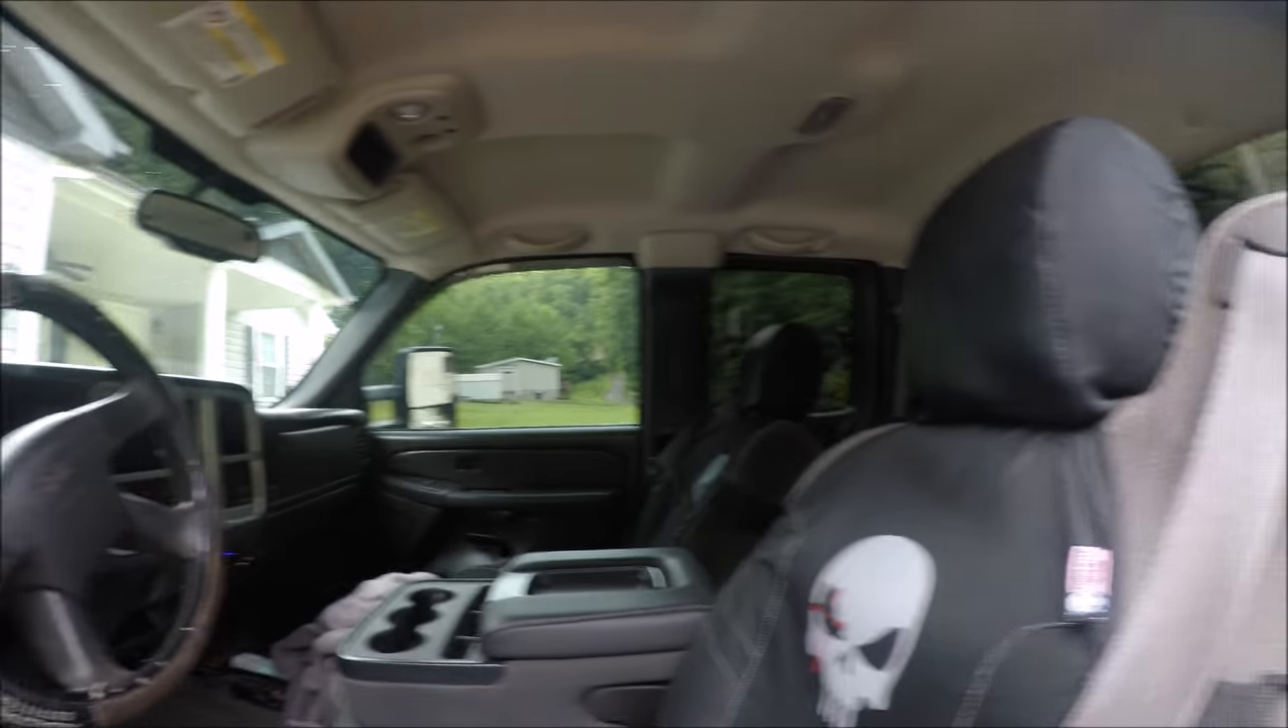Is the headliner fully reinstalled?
Yes.